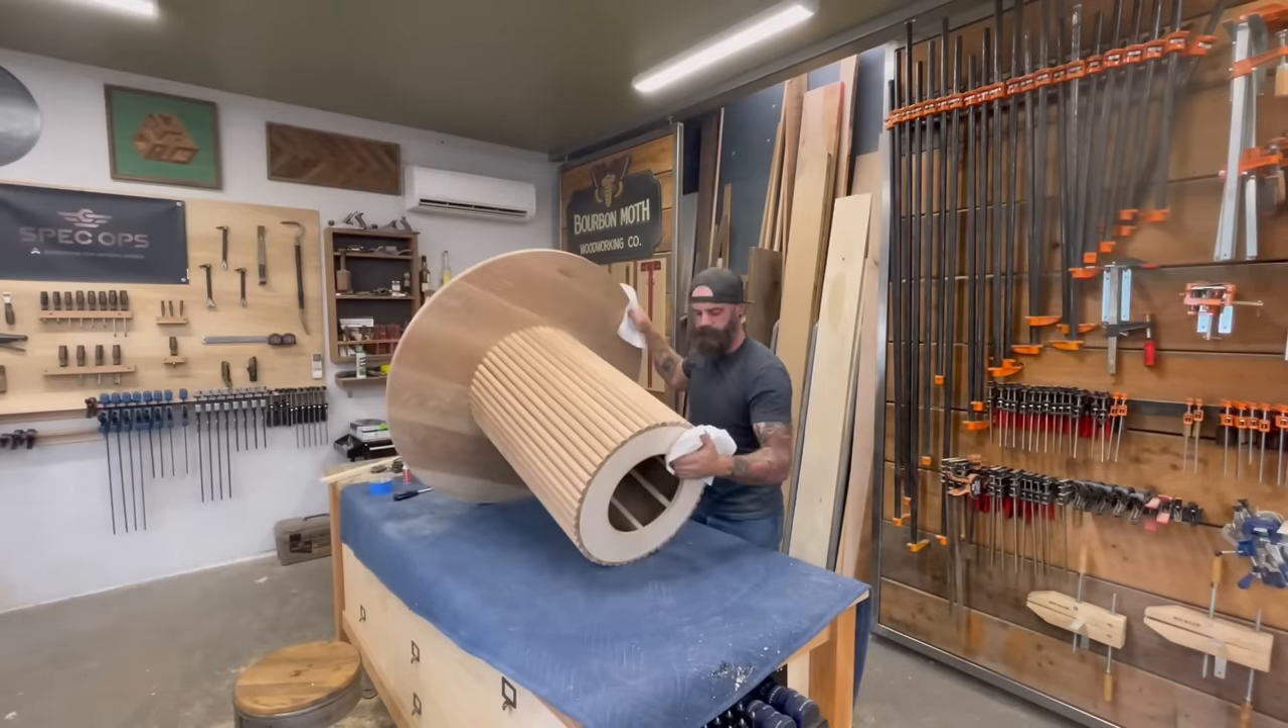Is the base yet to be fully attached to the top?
No.